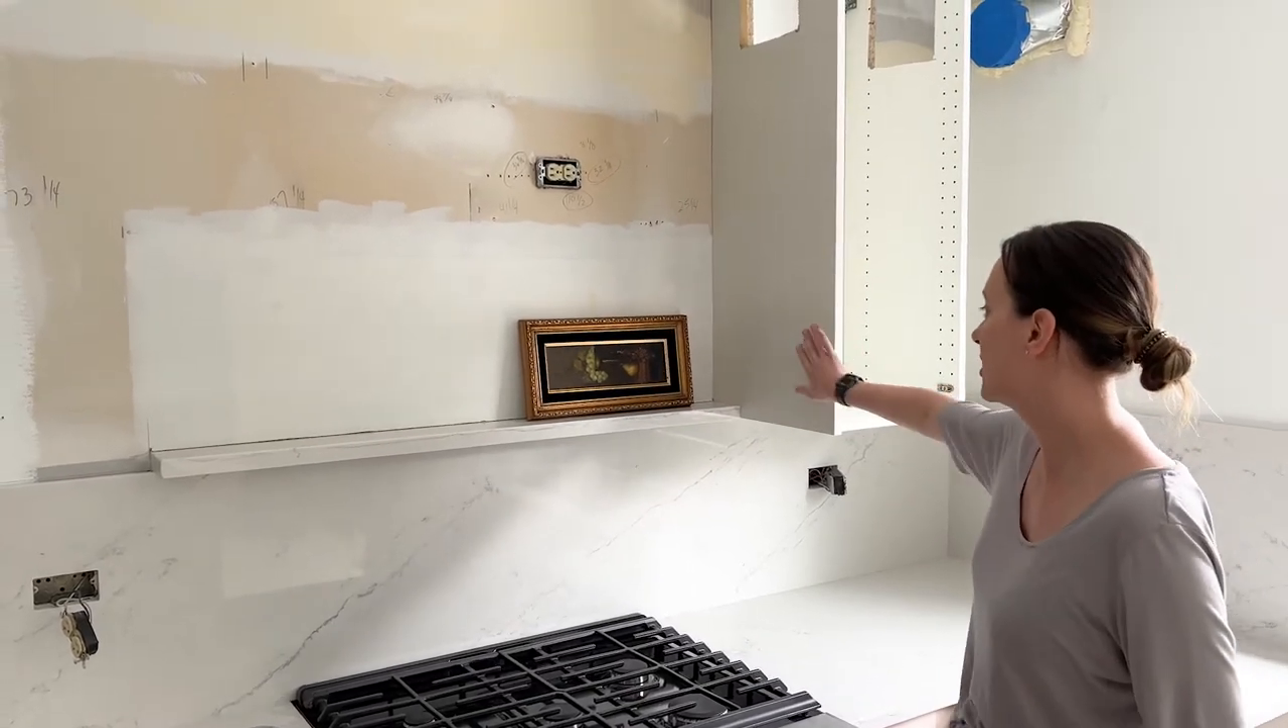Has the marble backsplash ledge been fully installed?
Yes.